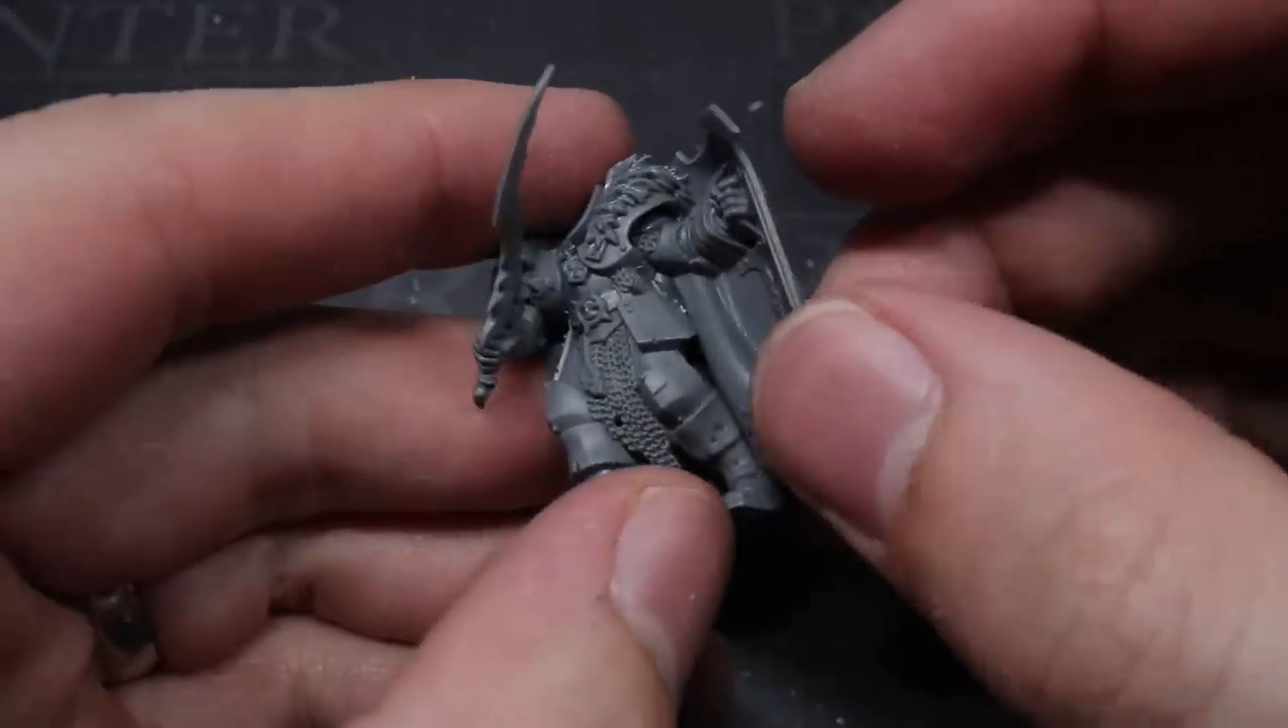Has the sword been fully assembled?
Yes.